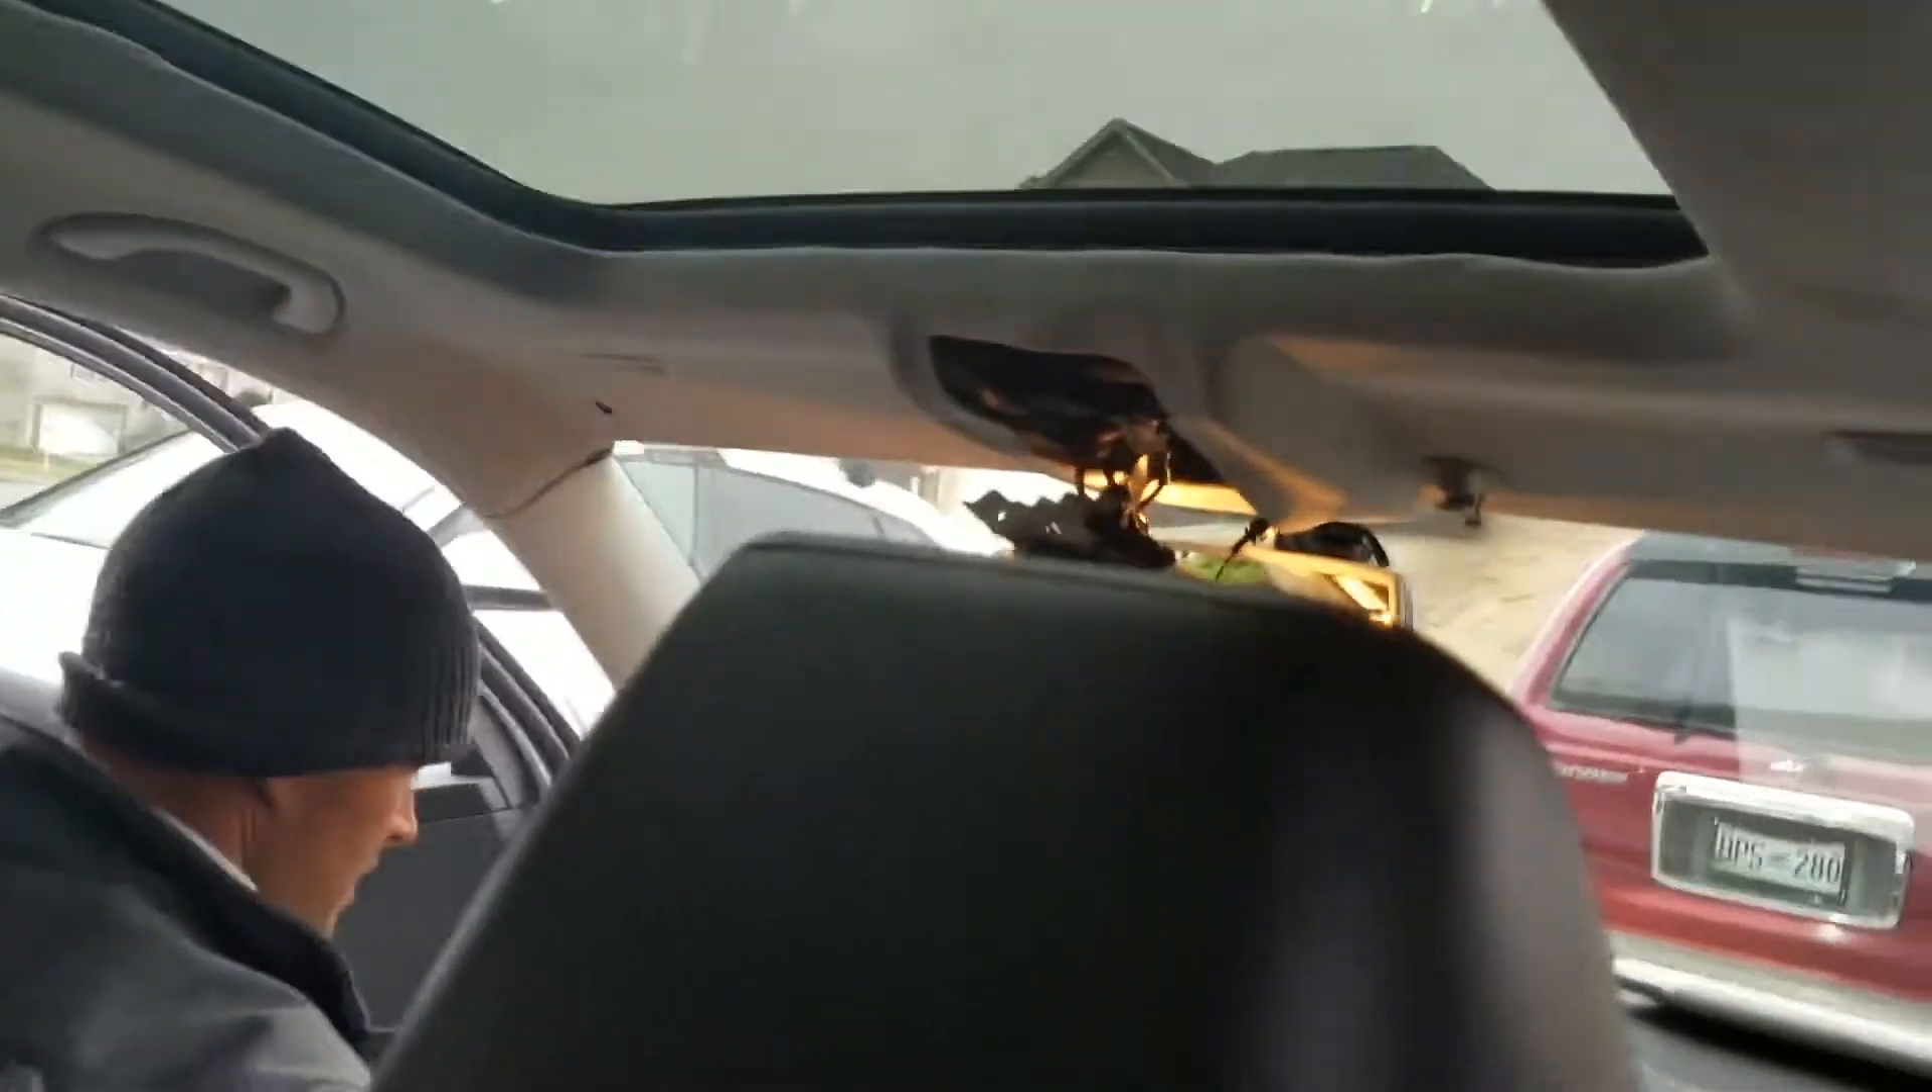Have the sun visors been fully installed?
No.